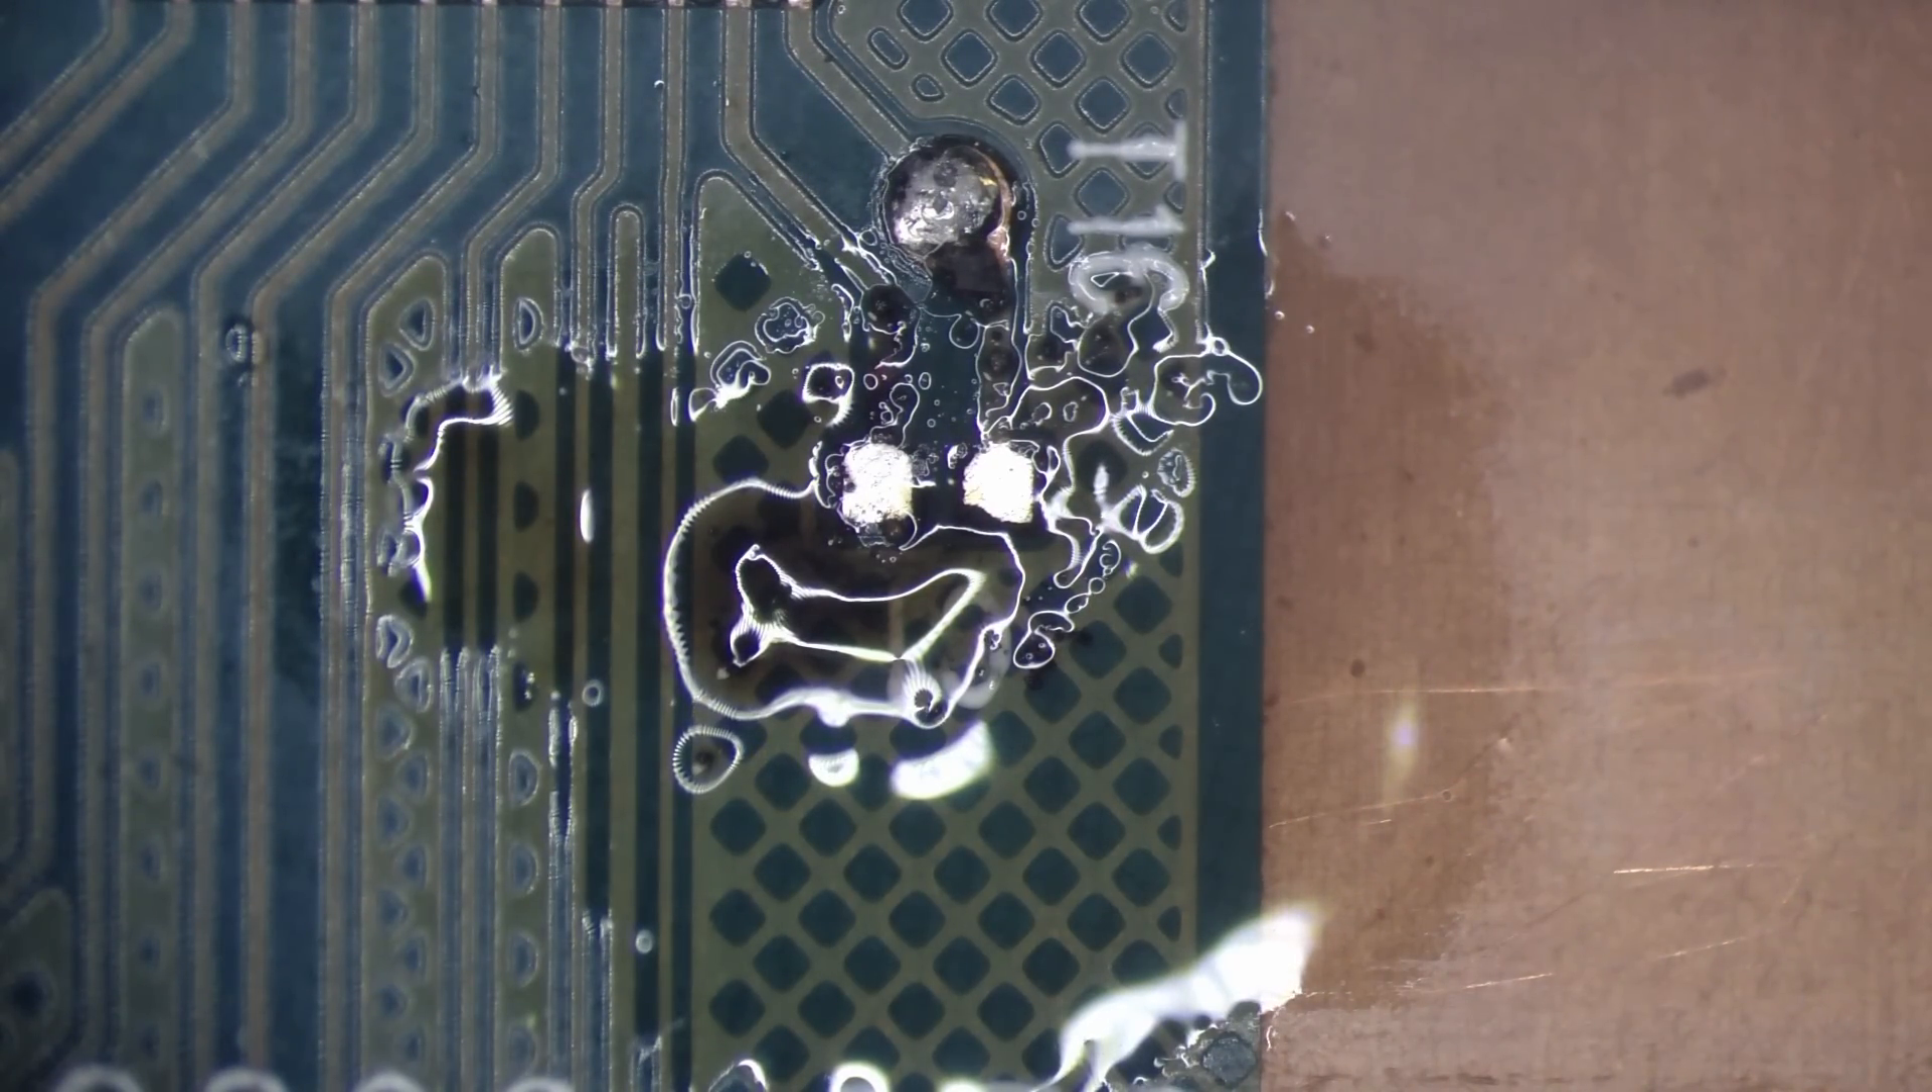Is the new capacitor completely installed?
No.